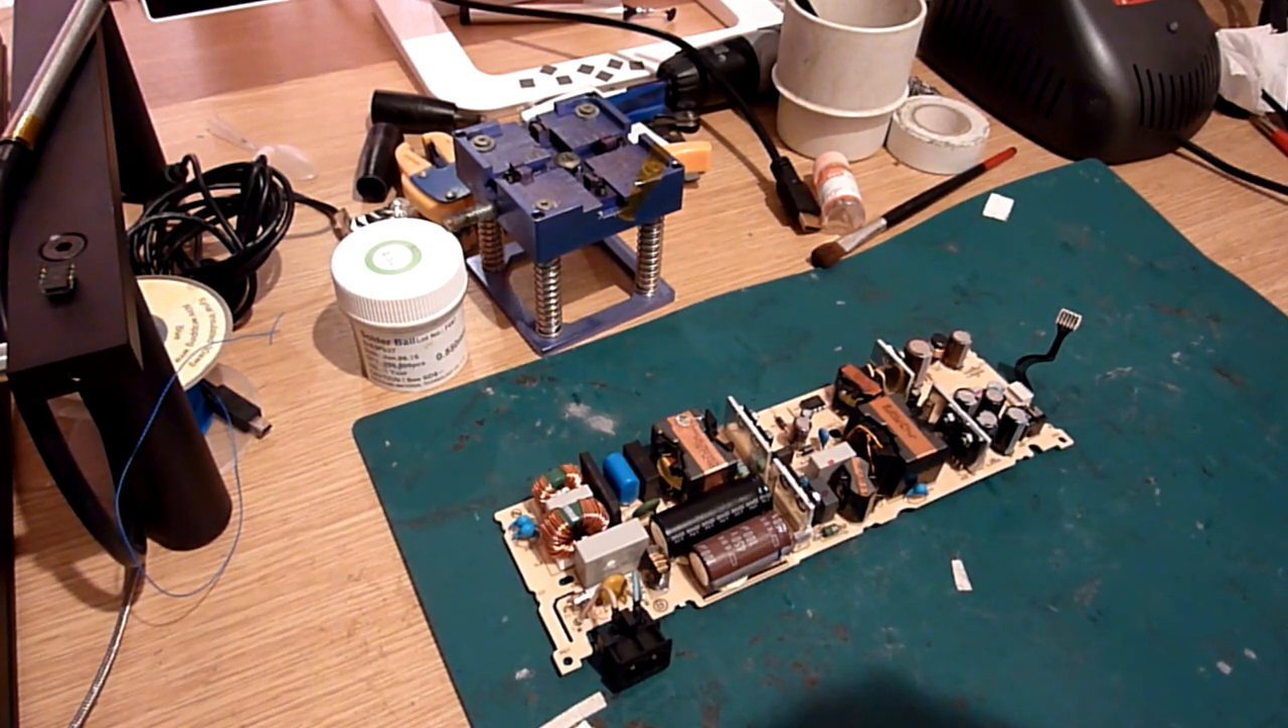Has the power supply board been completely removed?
Yes.